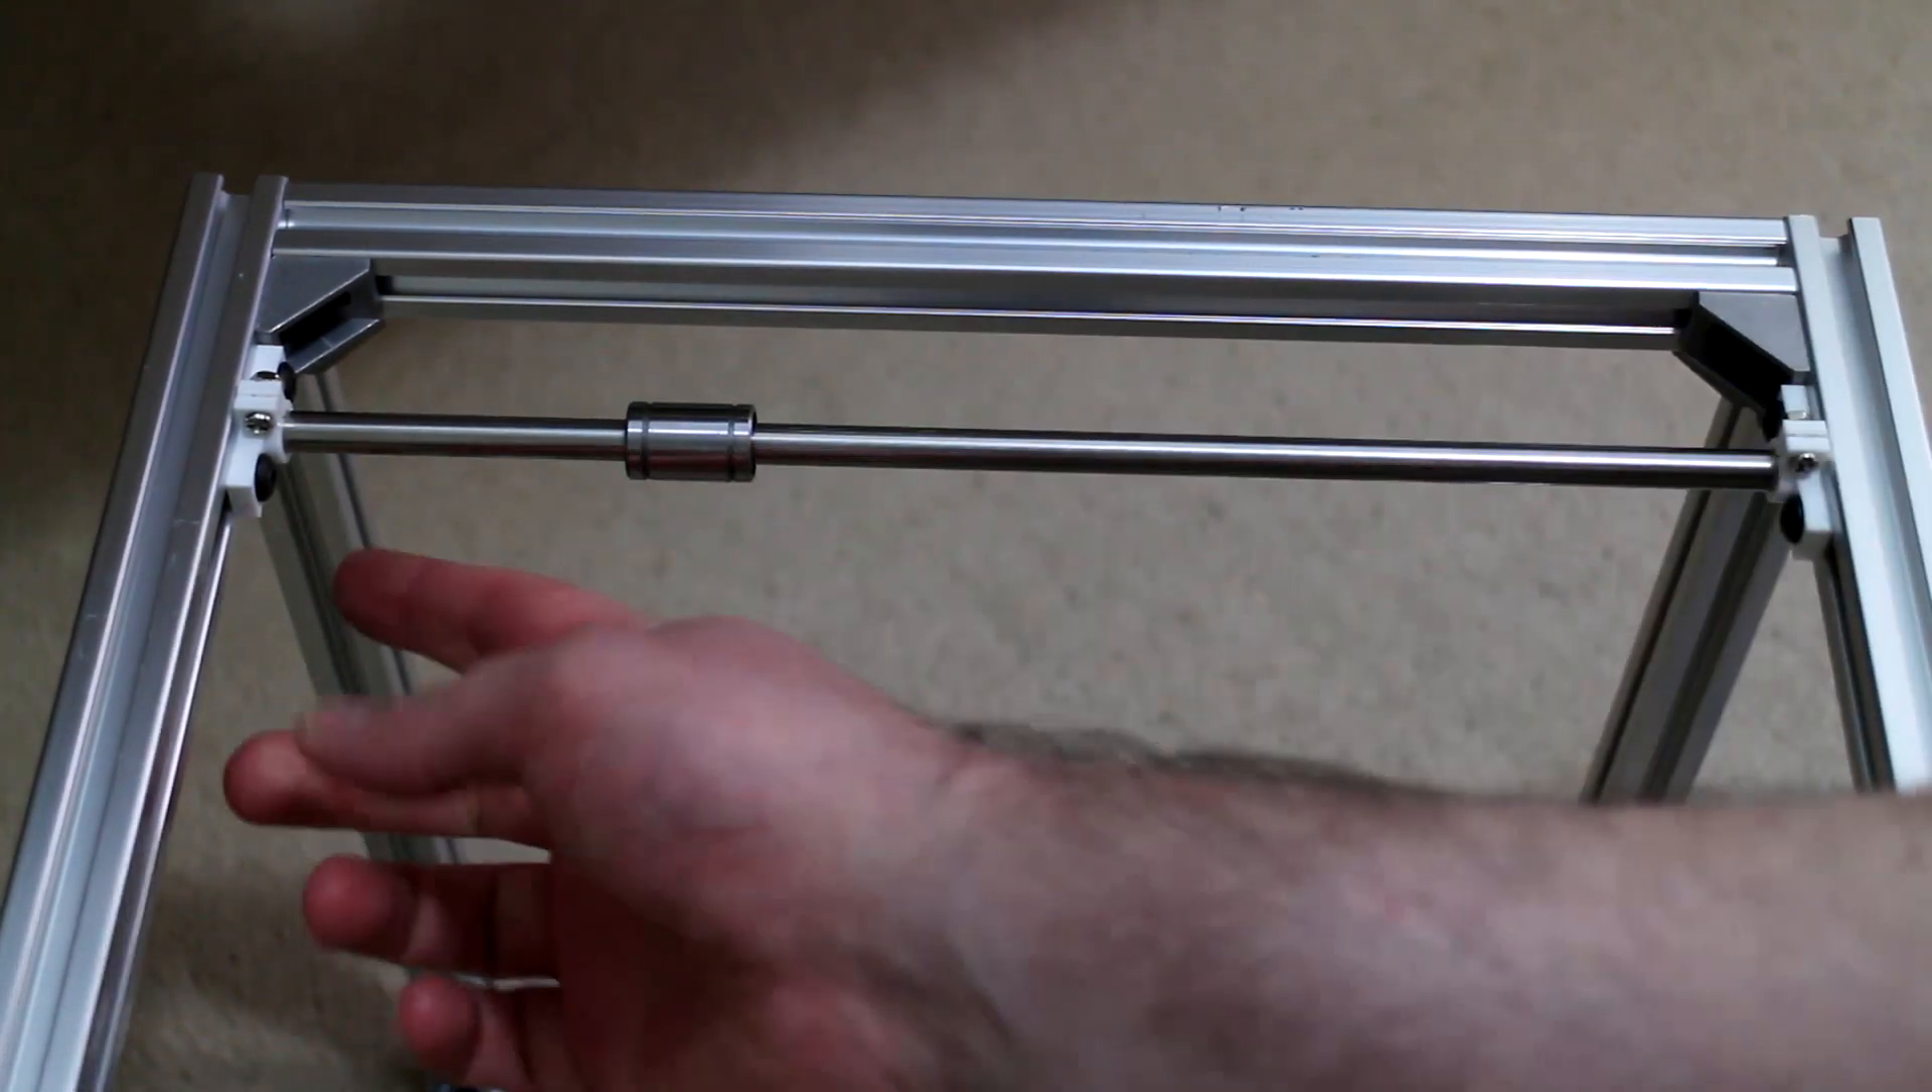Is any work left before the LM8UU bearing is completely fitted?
No.